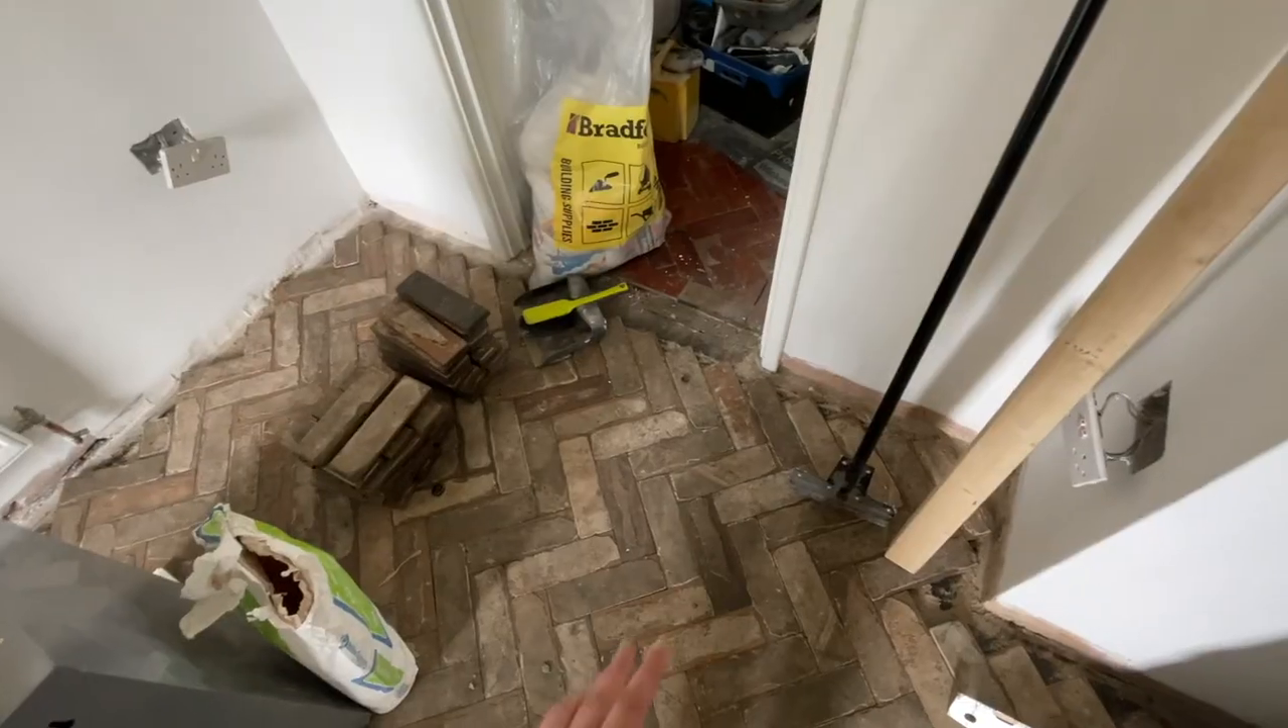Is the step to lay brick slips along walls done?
No.